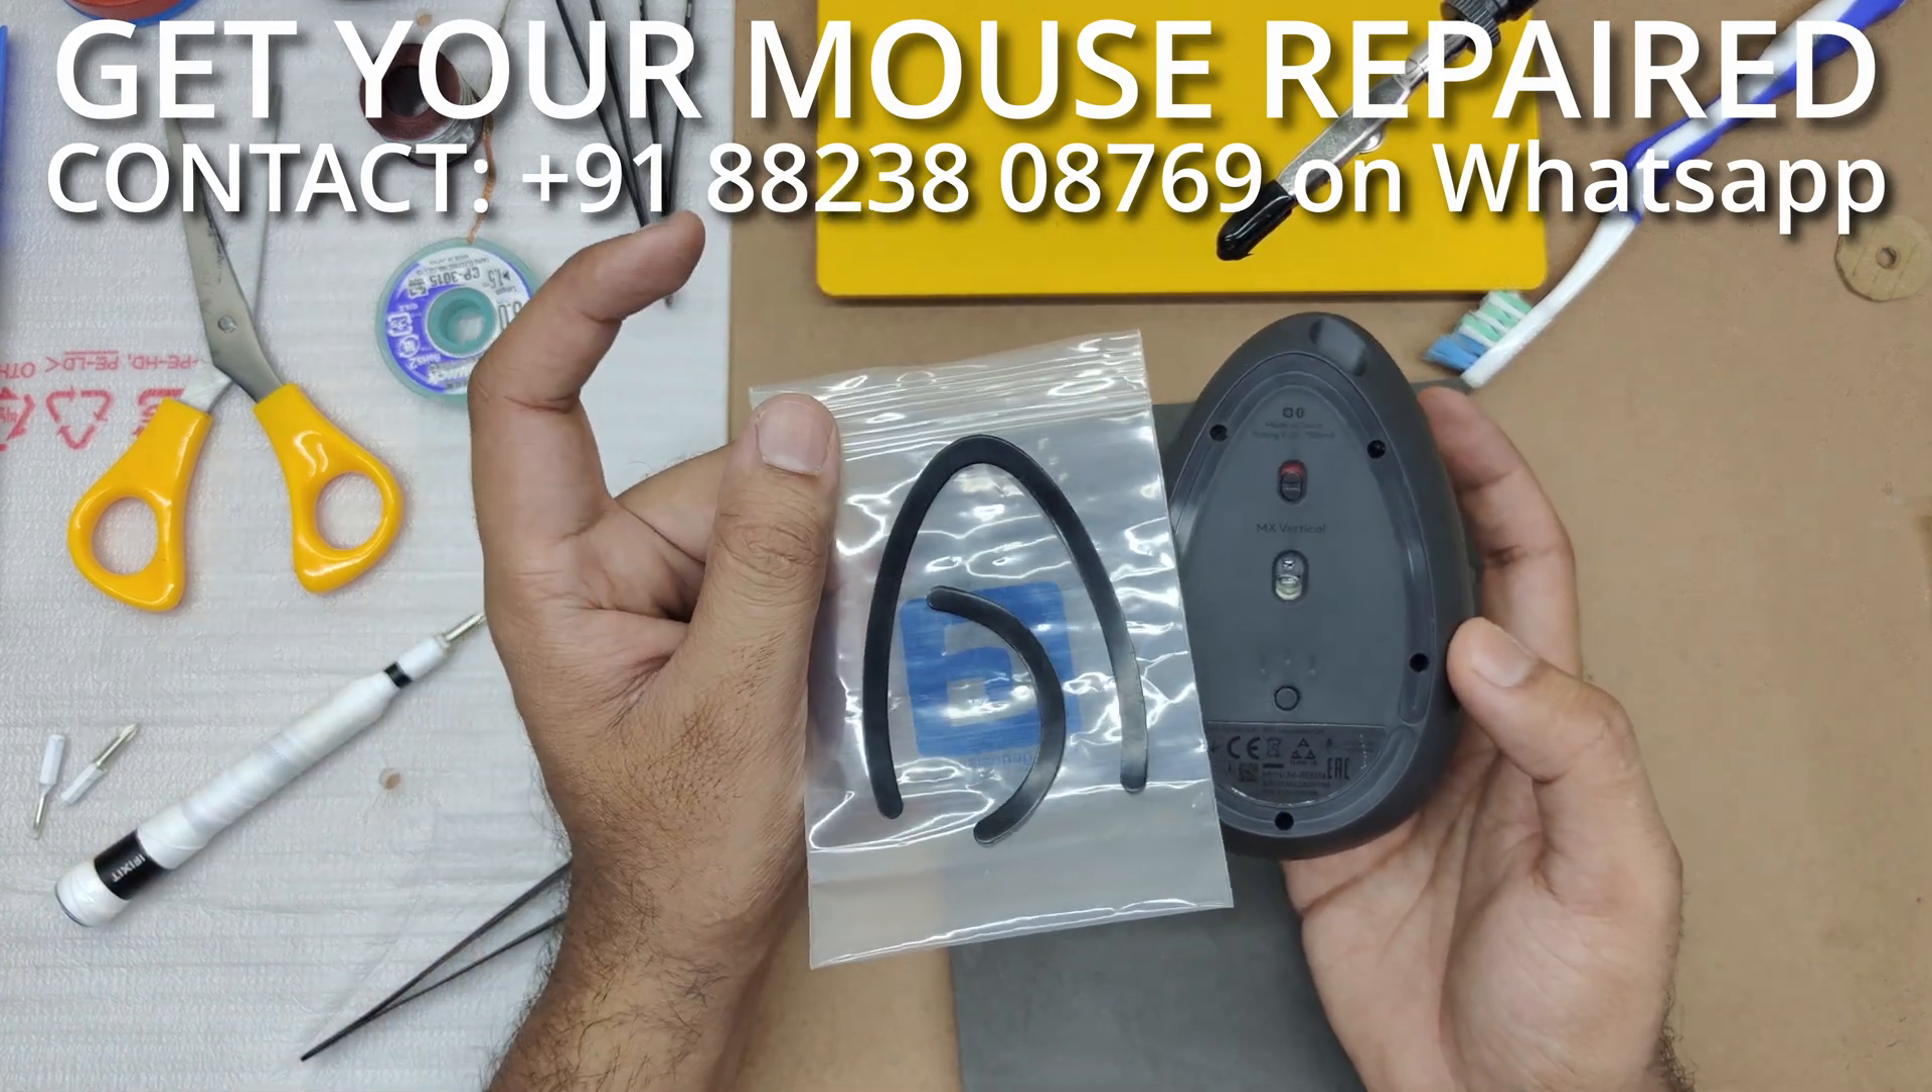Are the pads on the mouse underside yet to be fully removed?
No.